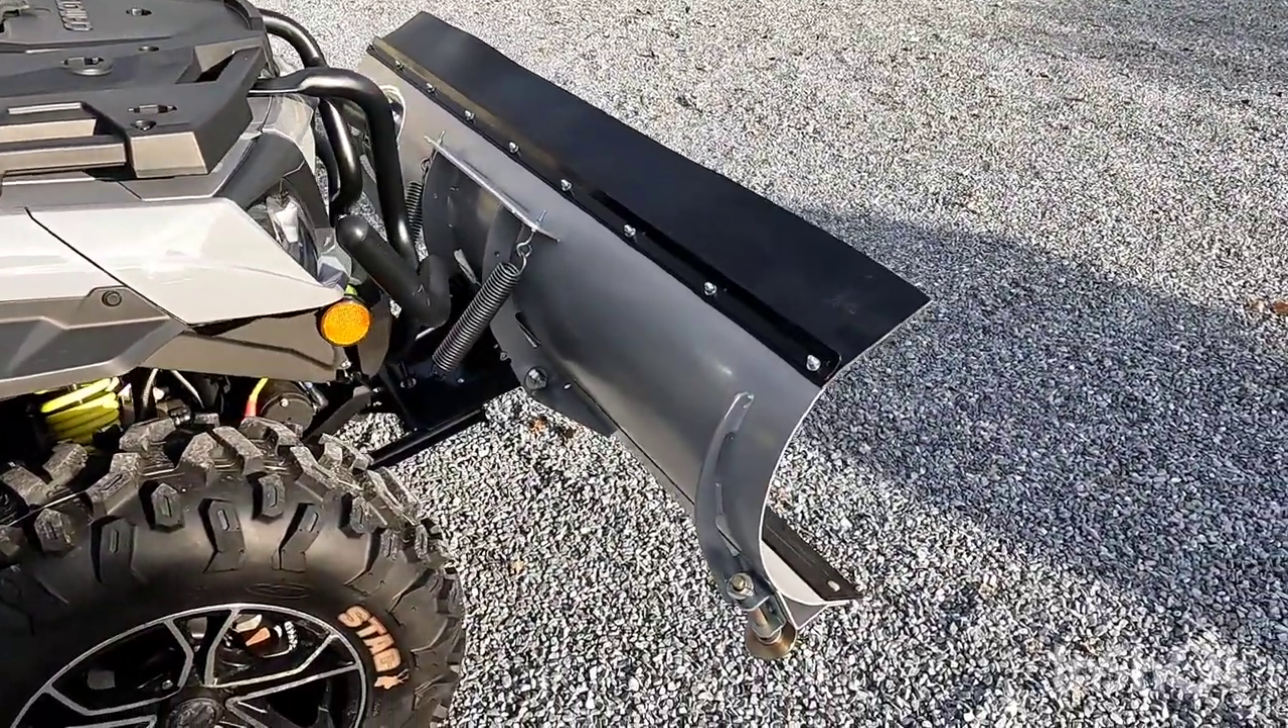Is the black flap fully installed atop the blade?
Yes.